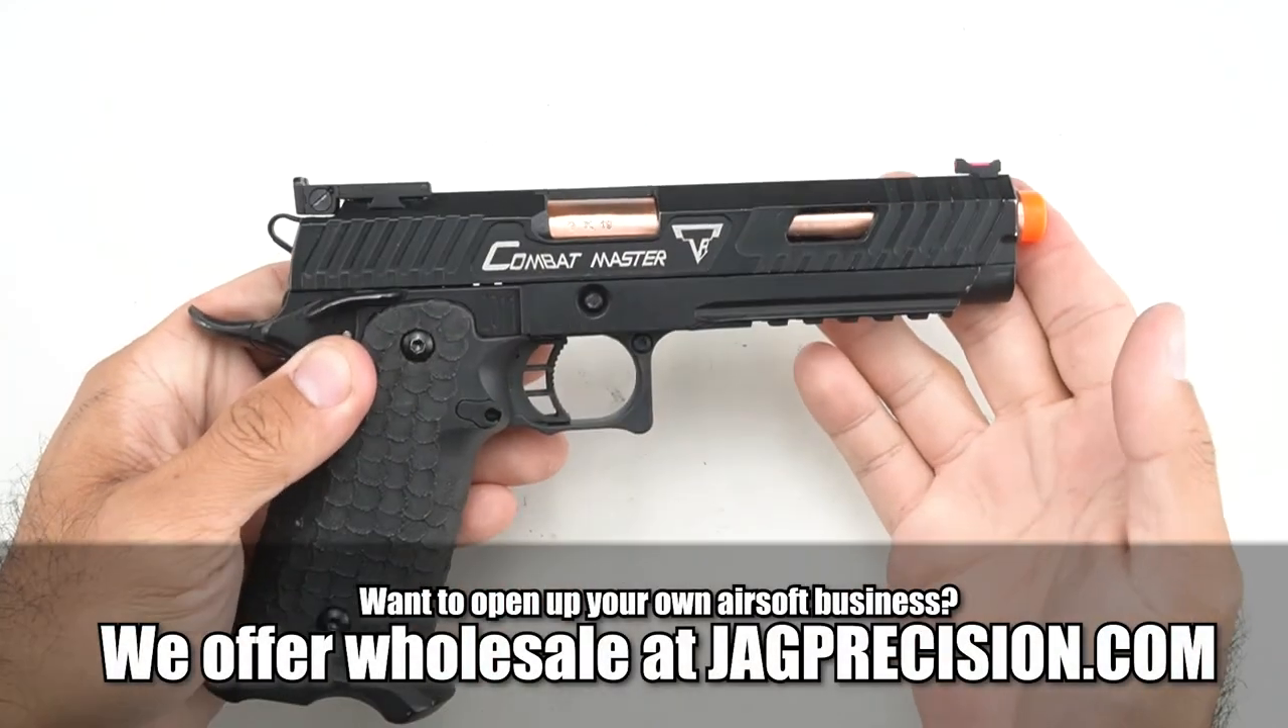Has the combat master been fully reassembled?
Yes.